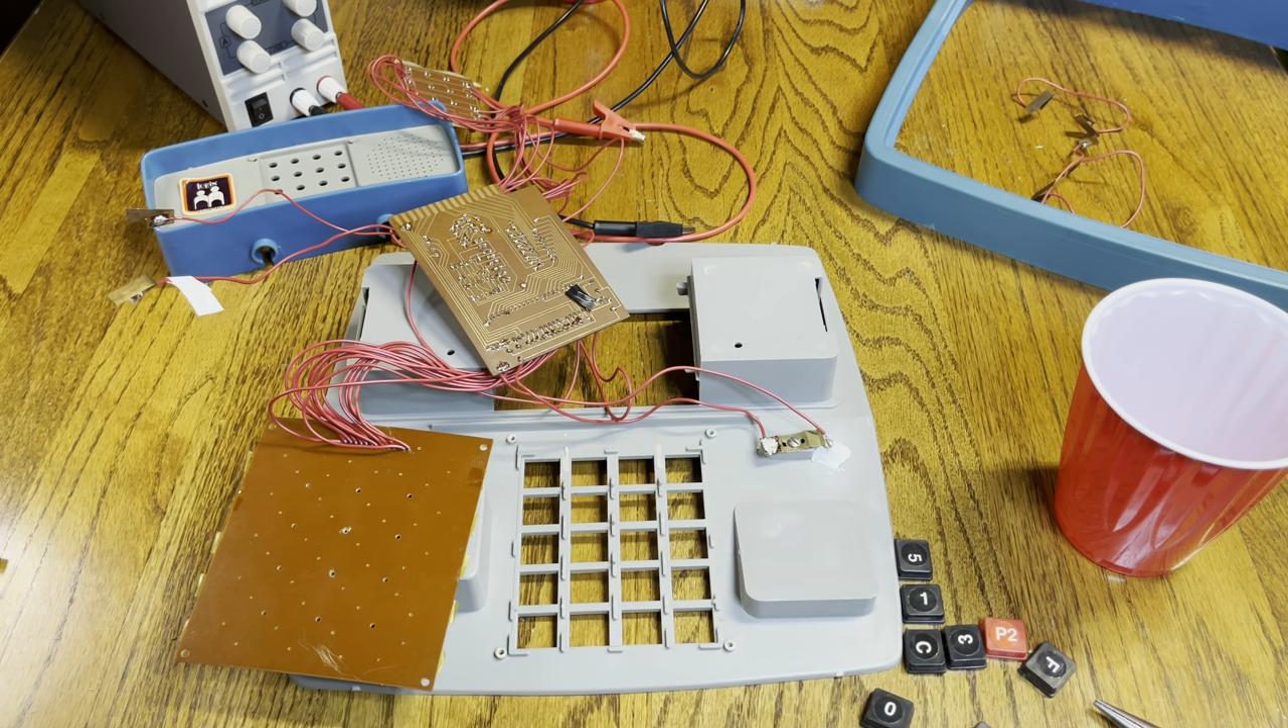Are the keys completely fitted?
No.